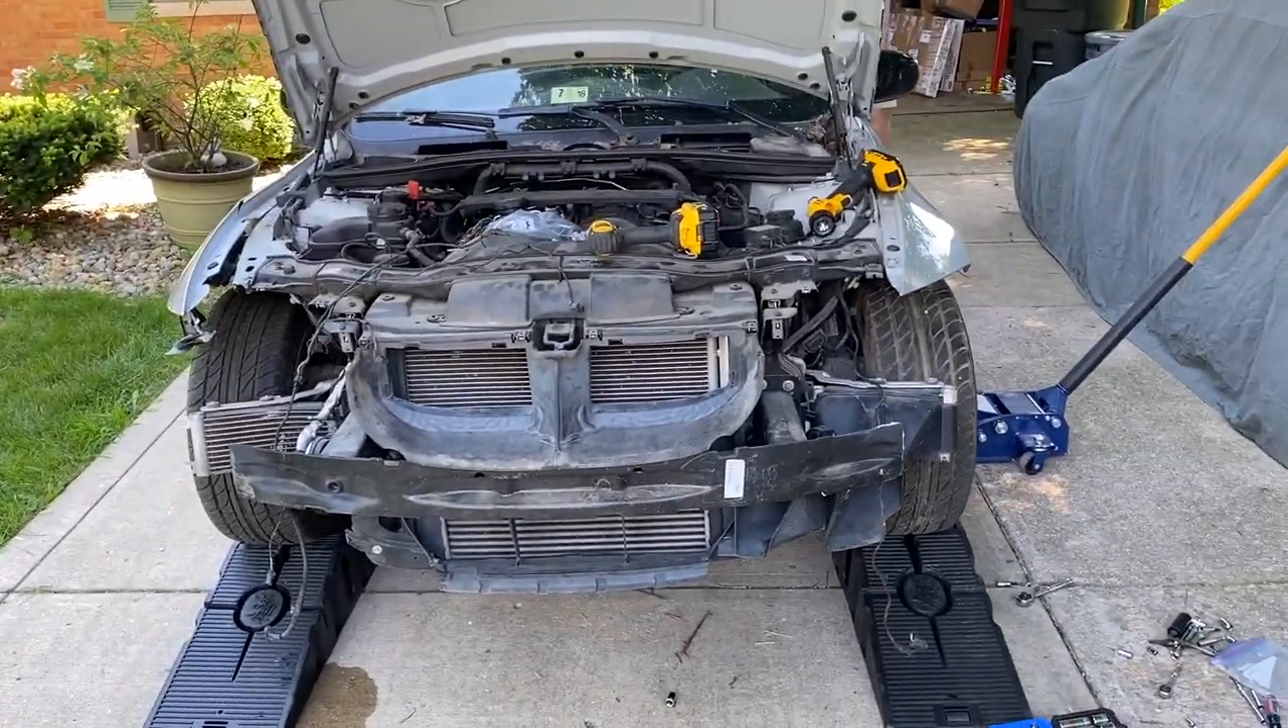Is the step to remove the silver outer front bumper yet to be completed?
No.